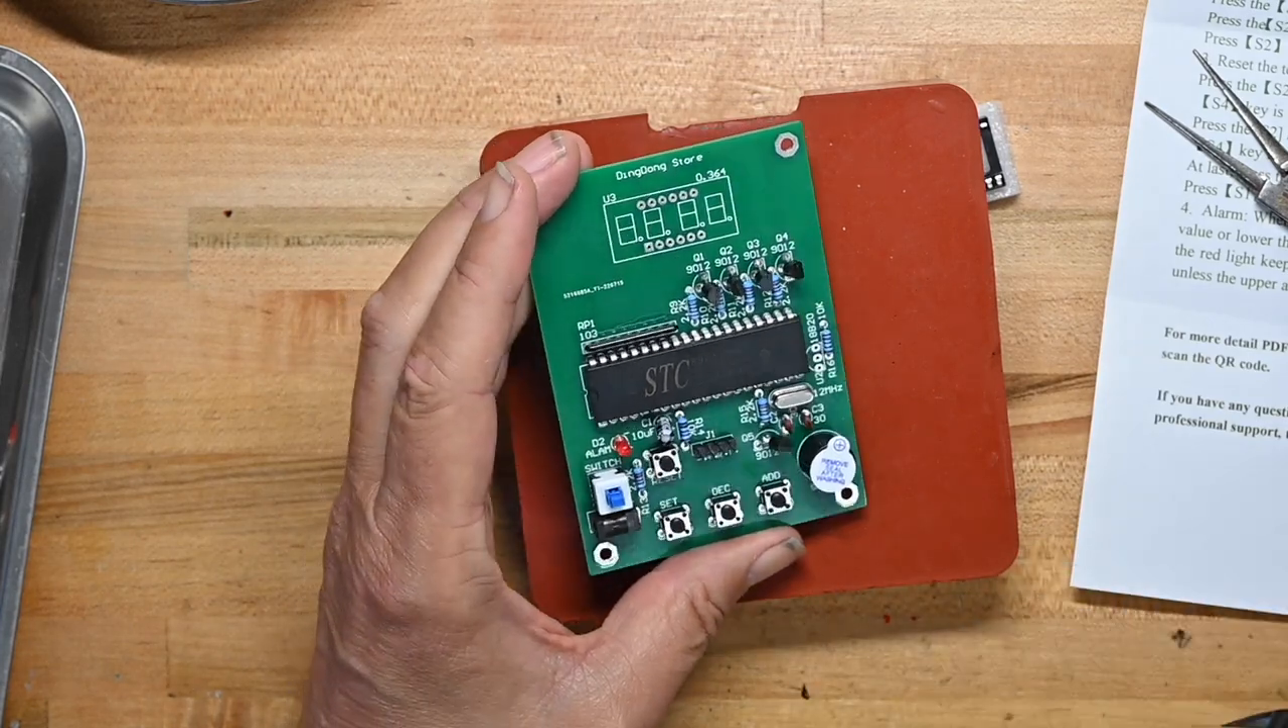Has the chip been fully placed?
Yes.